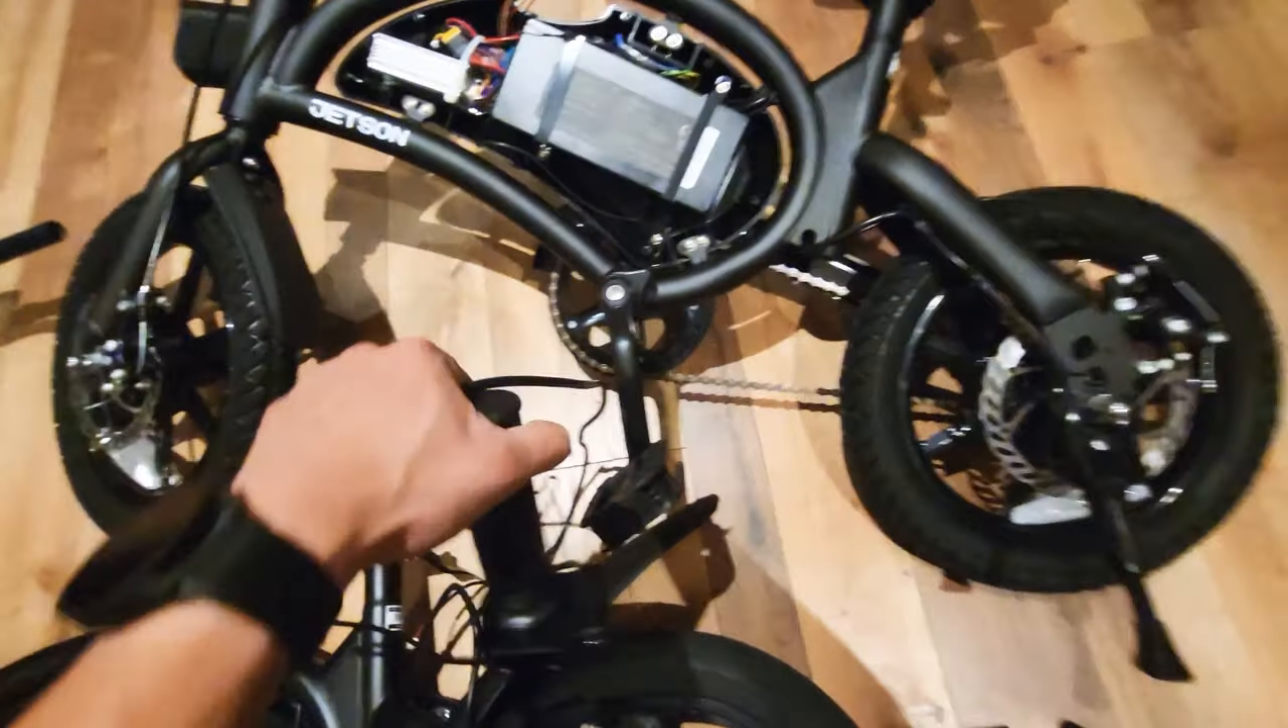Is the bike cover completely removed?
Yes.